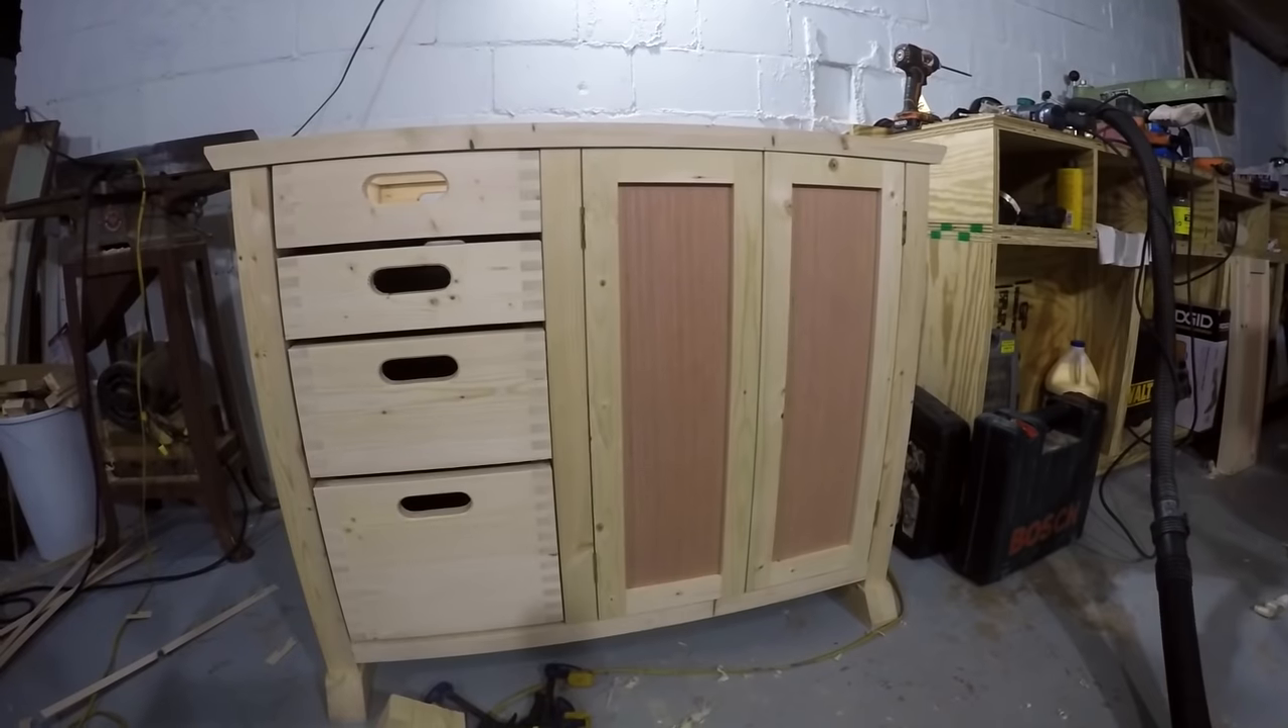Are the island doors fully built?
Yes.